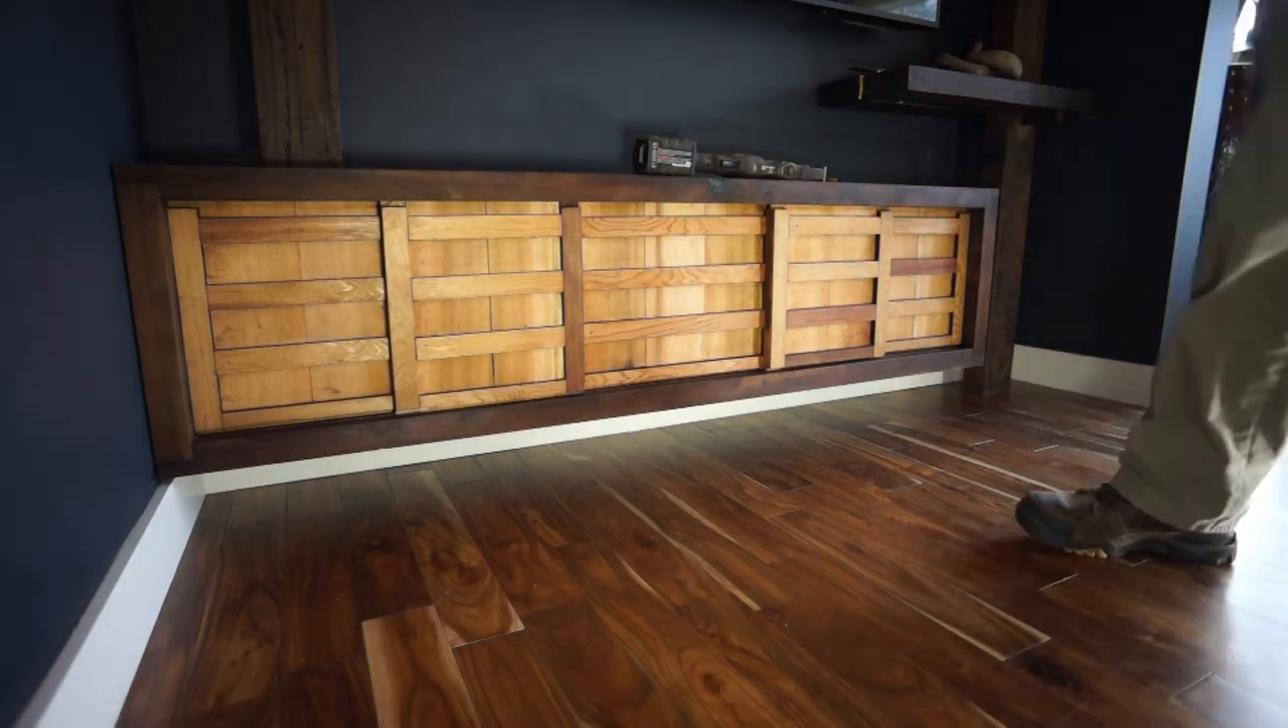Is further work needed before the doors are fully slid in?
No.